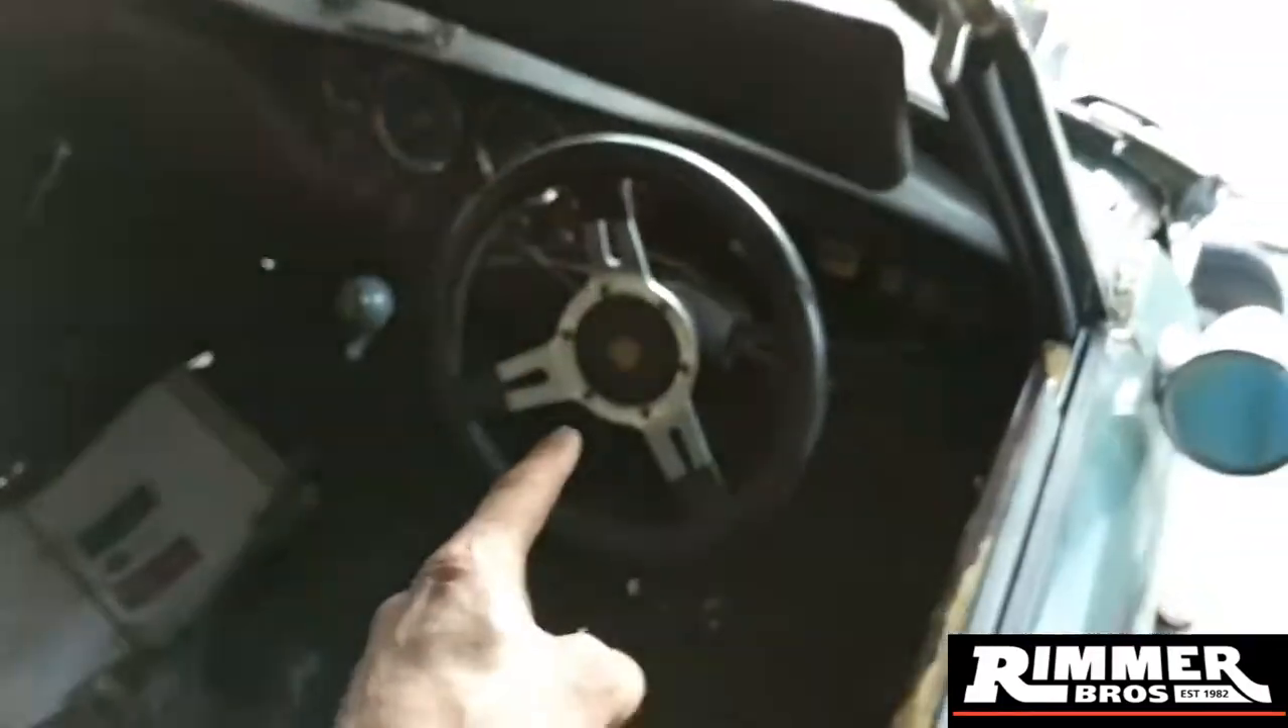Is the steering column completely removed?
No.